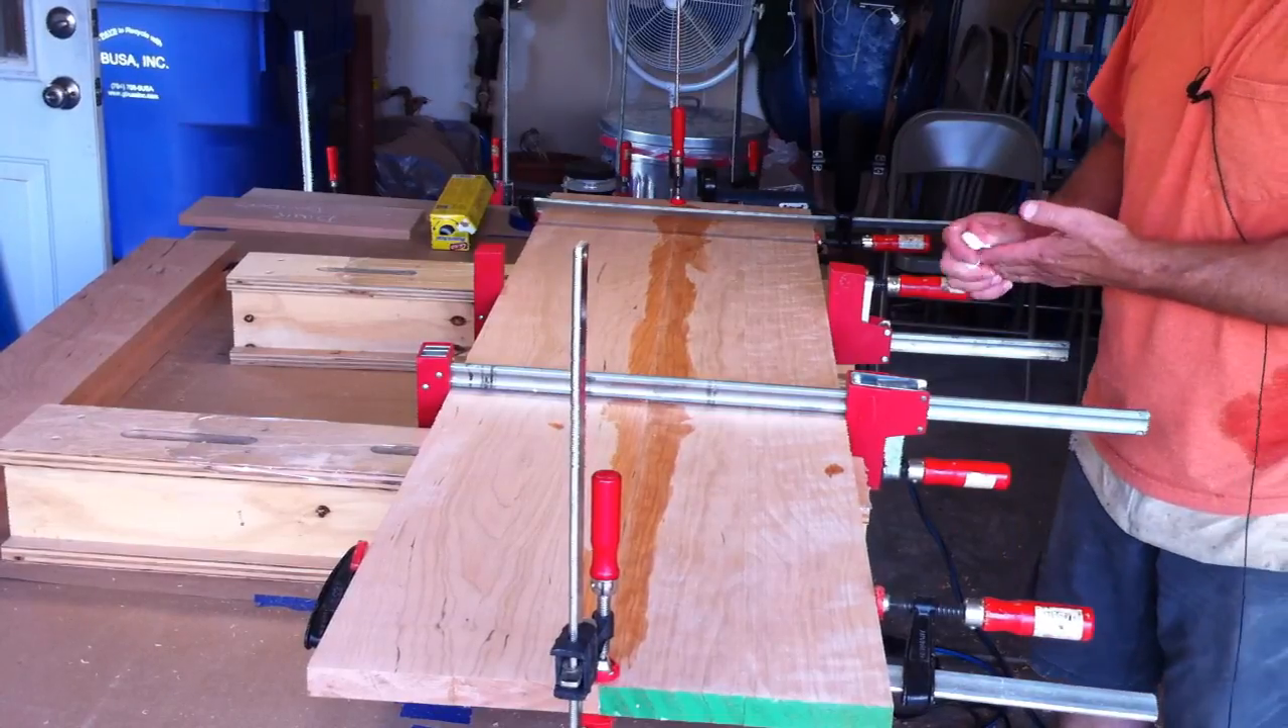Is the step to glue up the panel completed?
Yes.